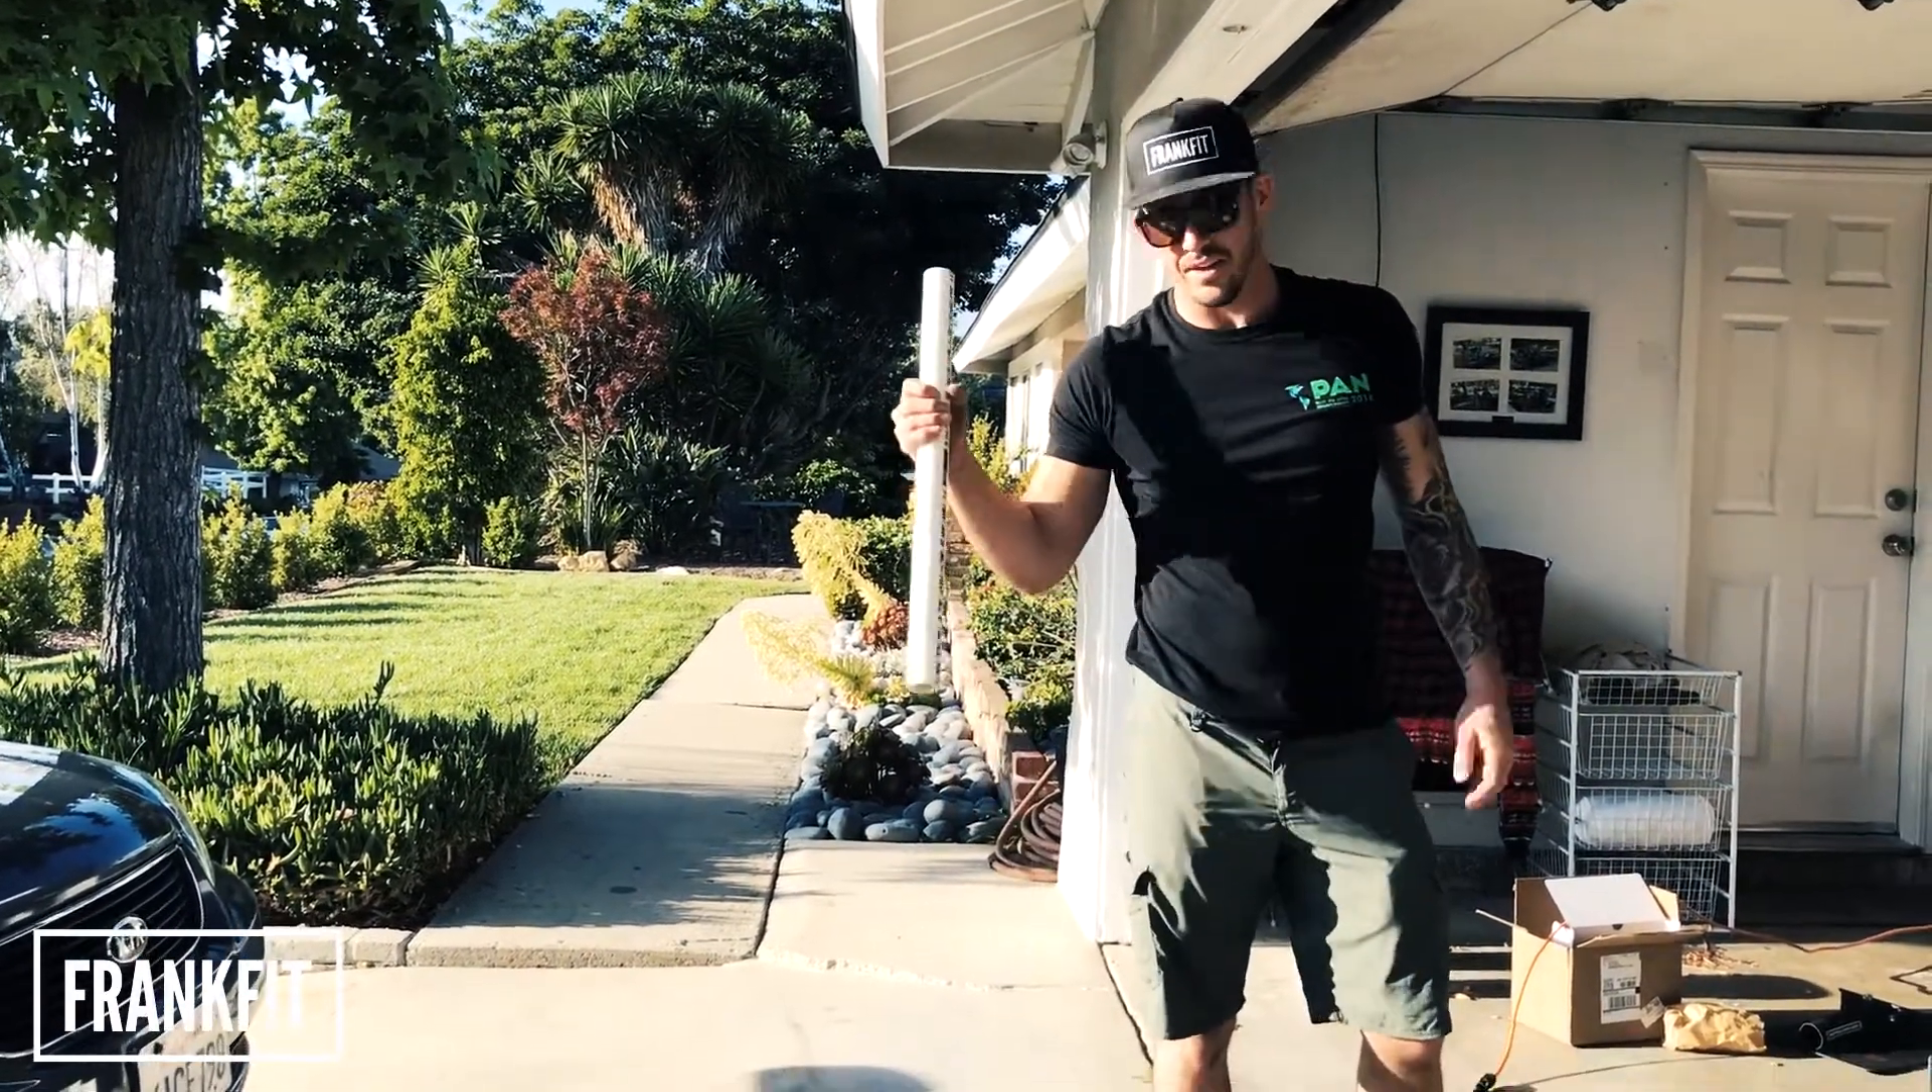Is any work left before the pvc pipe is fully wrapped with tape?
Yes.